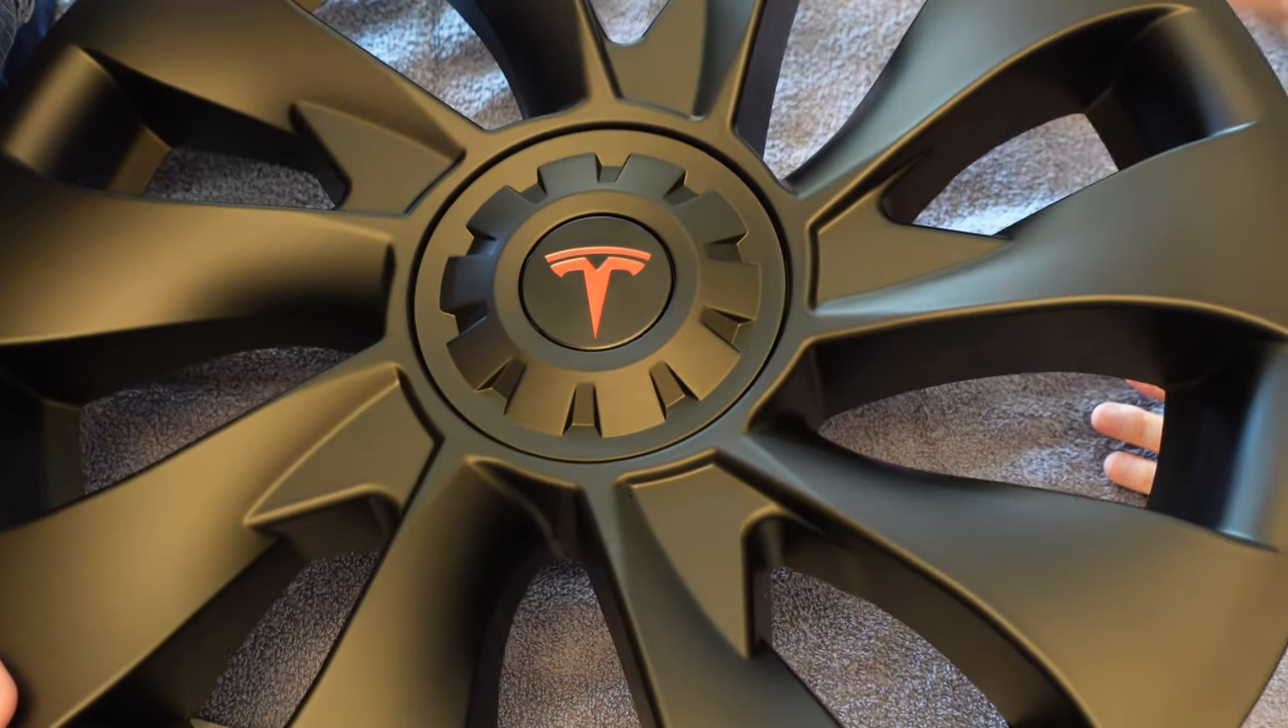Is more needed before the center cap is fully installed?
No.